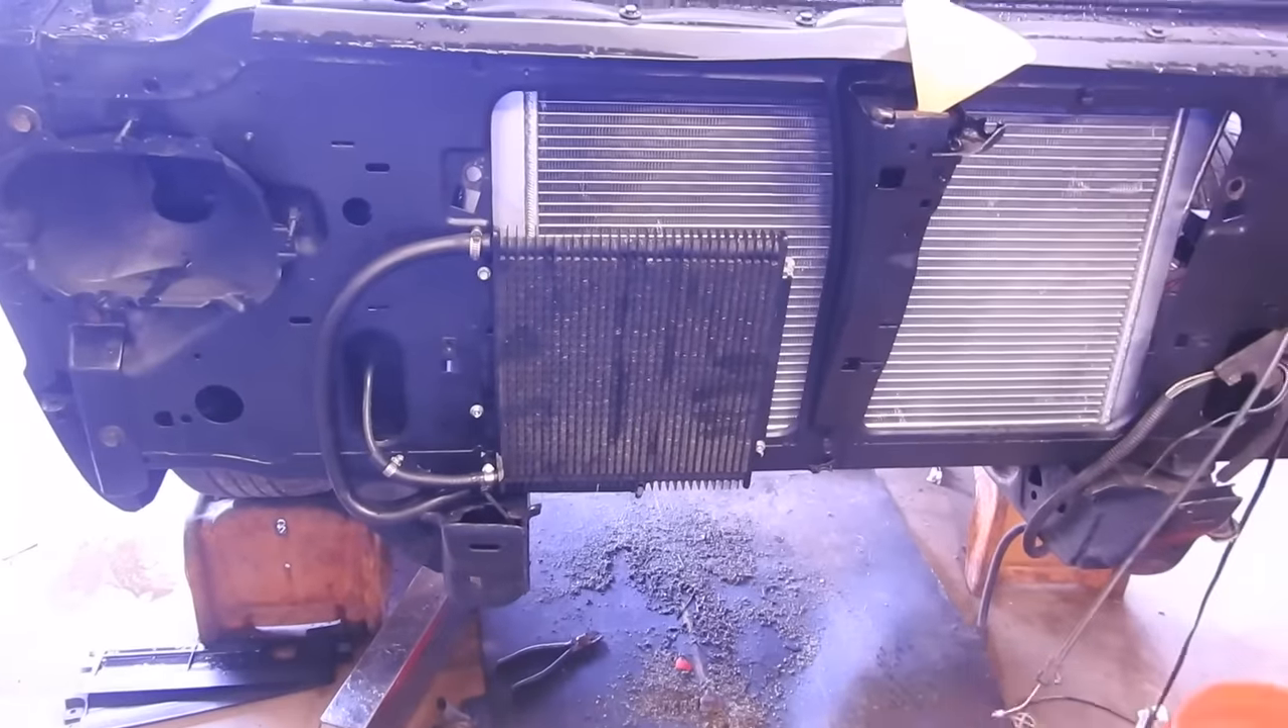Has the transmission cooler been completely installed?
Yes.